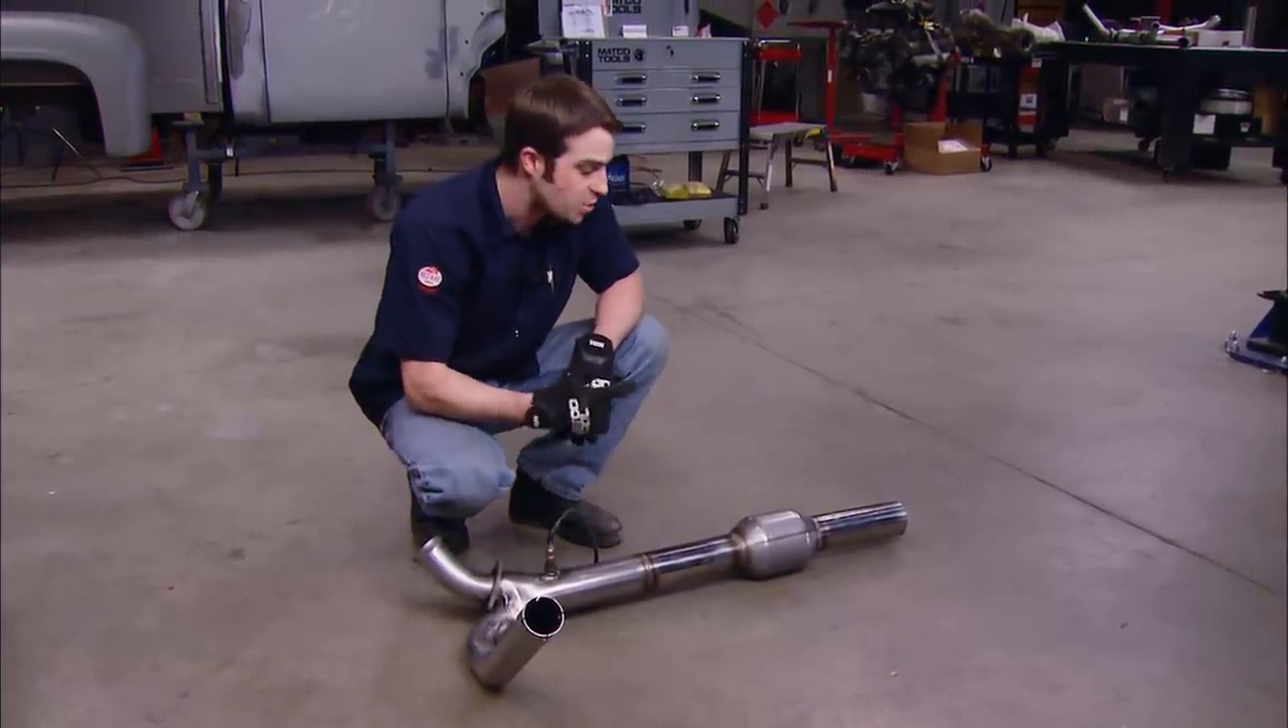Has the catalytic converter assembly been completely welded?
Yes.